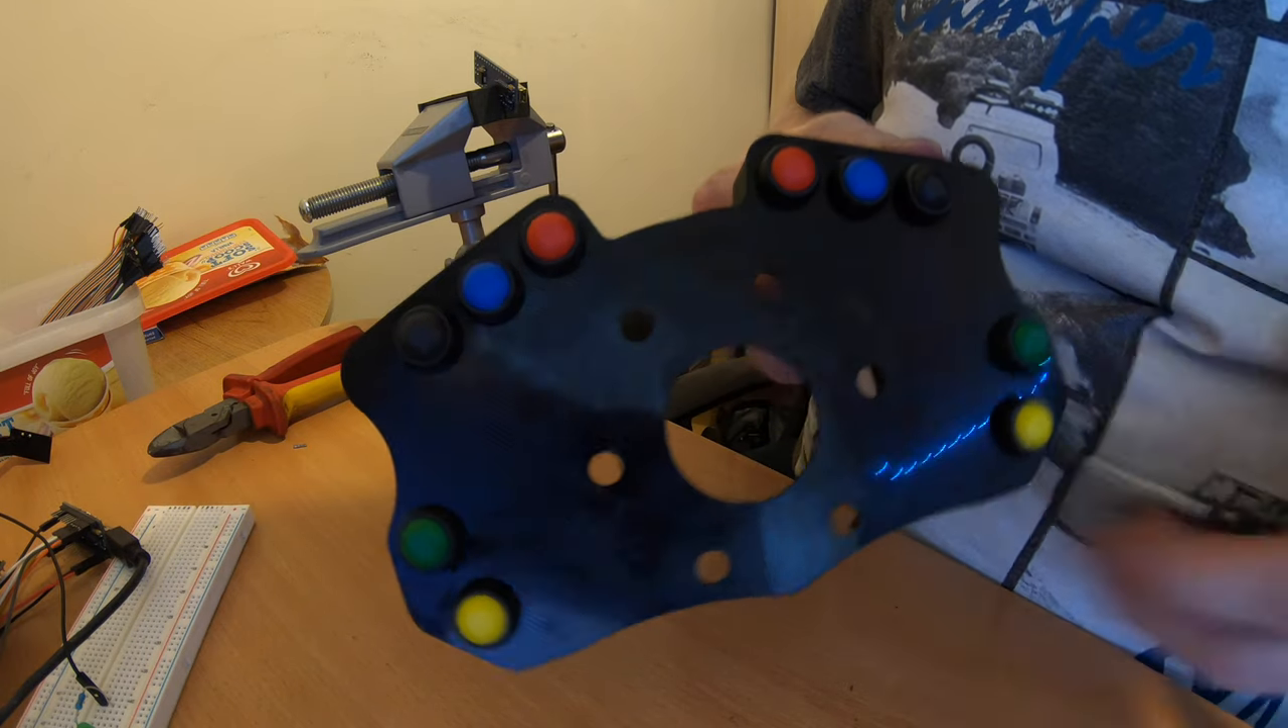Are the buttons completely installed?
Yes.